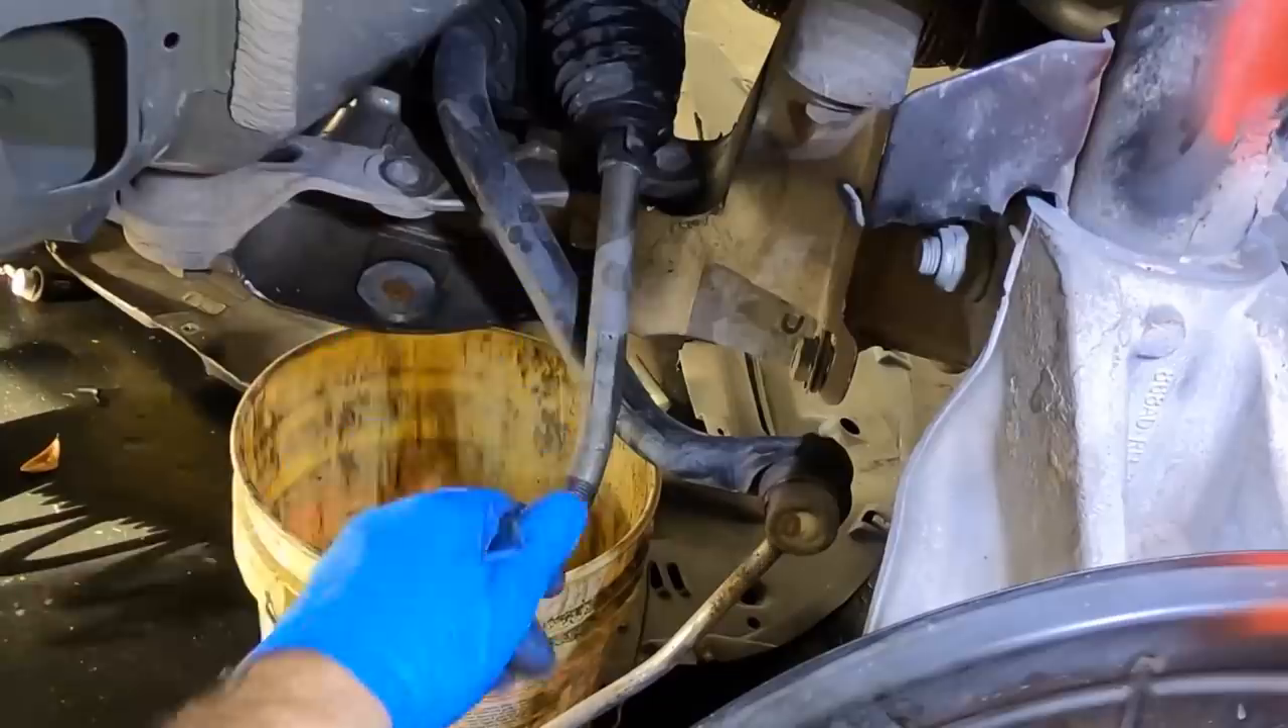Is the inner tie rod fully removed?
No.